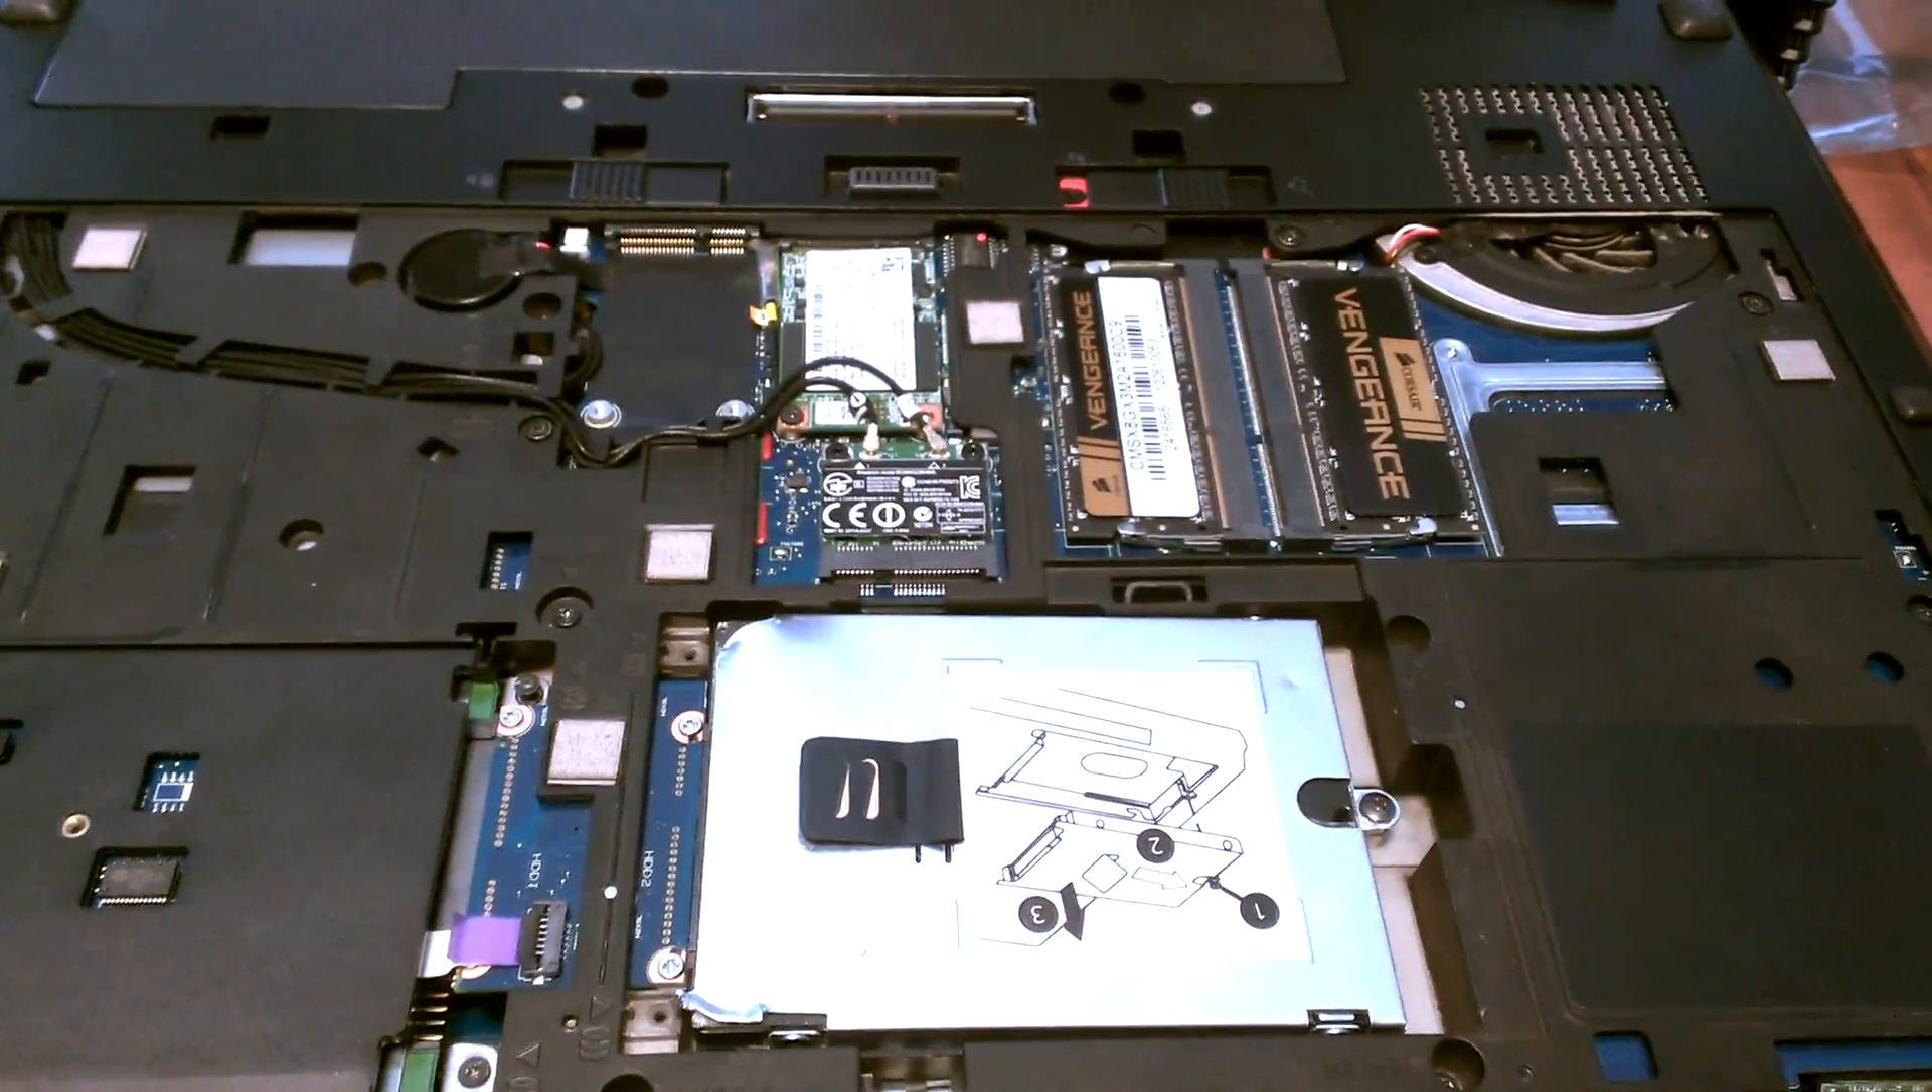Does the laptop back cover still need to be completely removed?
No.